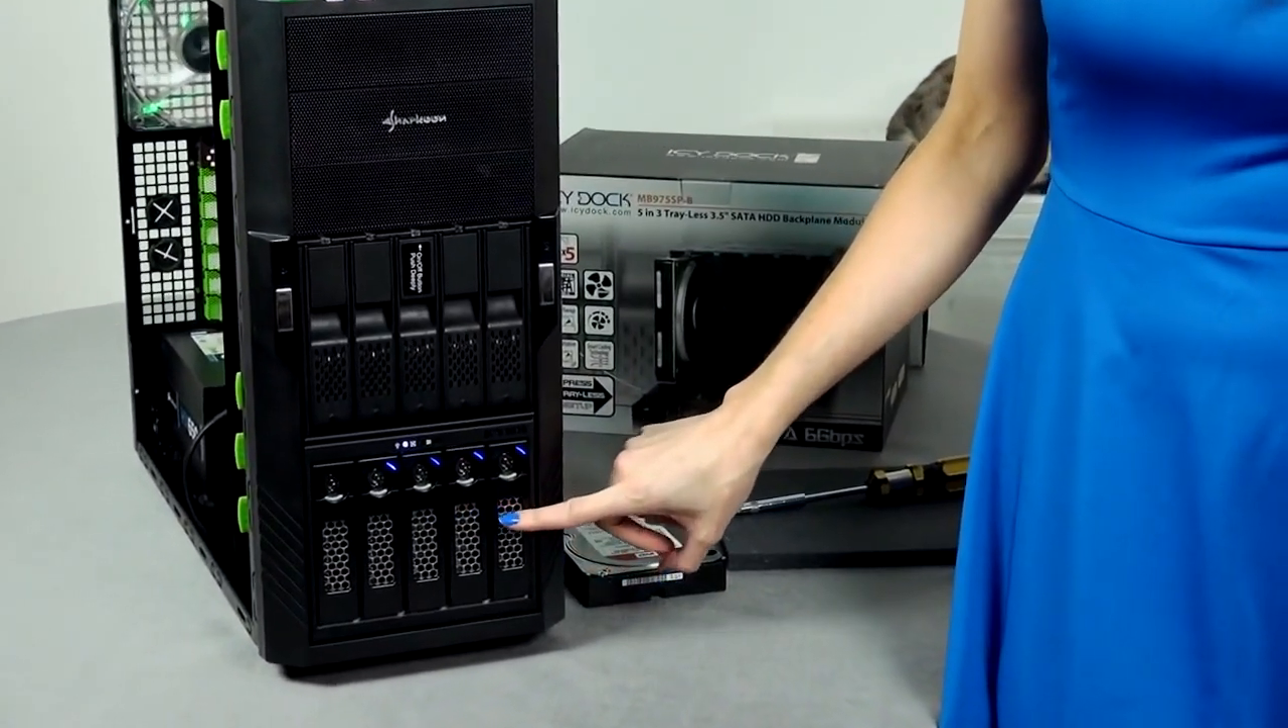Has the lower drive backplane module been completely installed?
Yes.